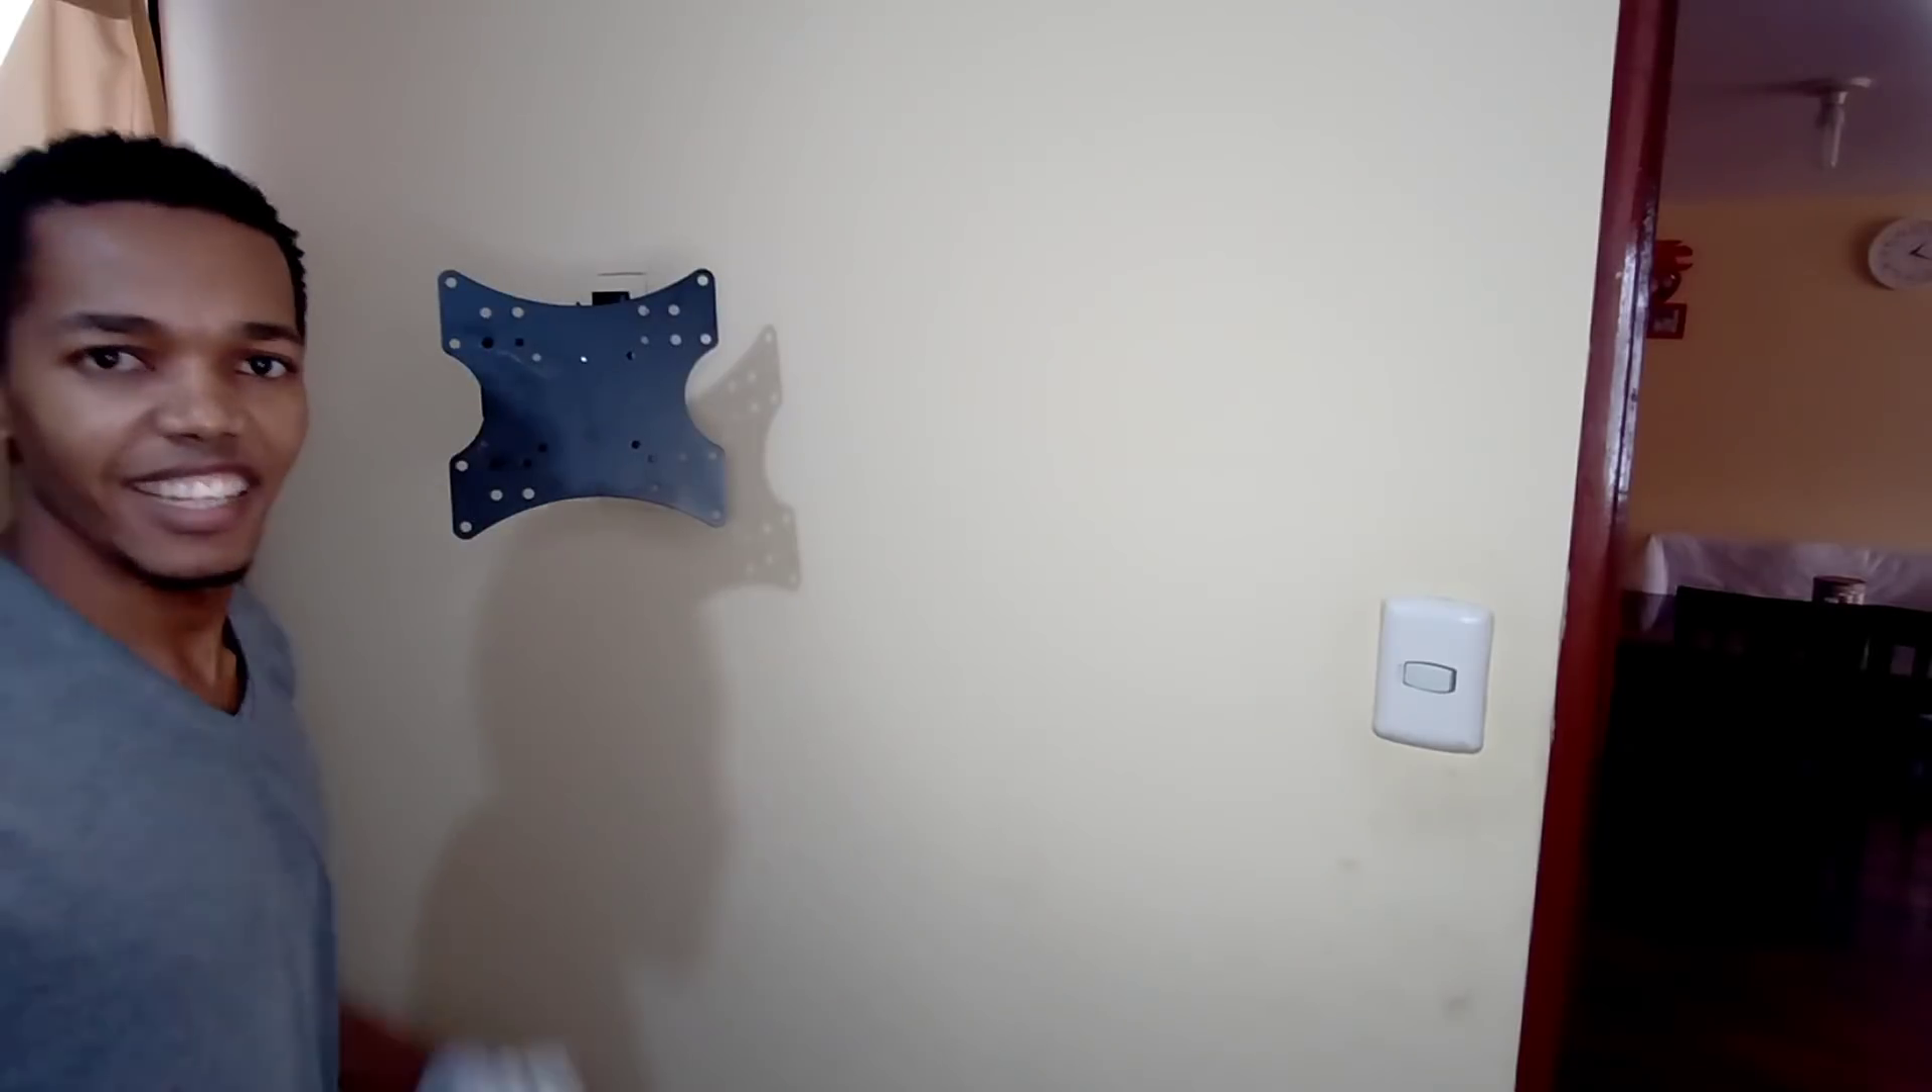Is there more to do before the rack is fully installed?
No.